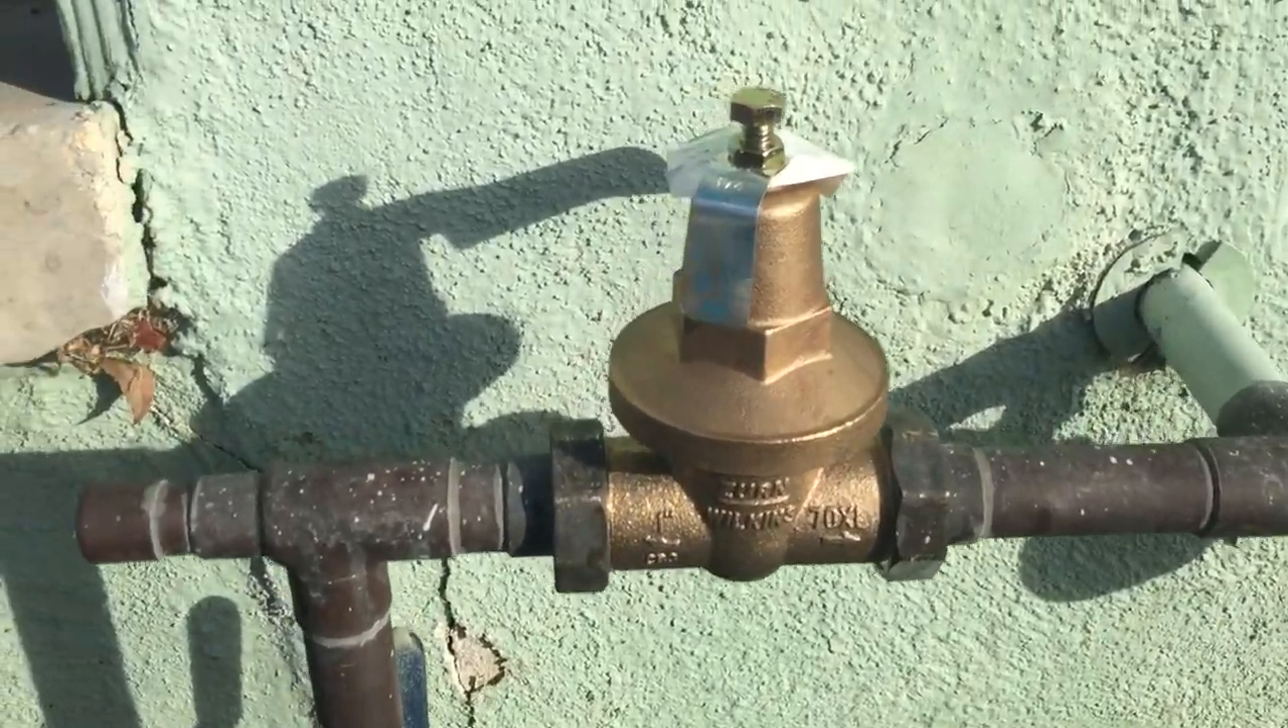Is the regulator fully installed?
Yes.